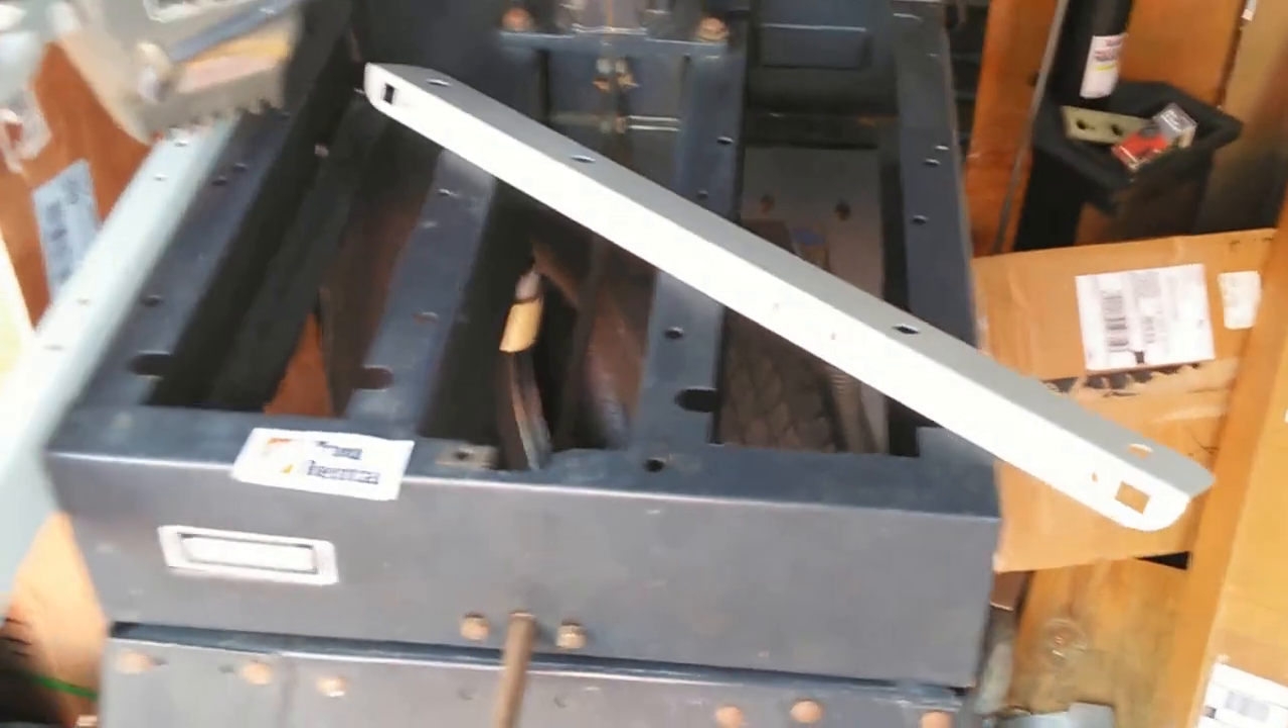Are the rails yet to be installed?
Yes.